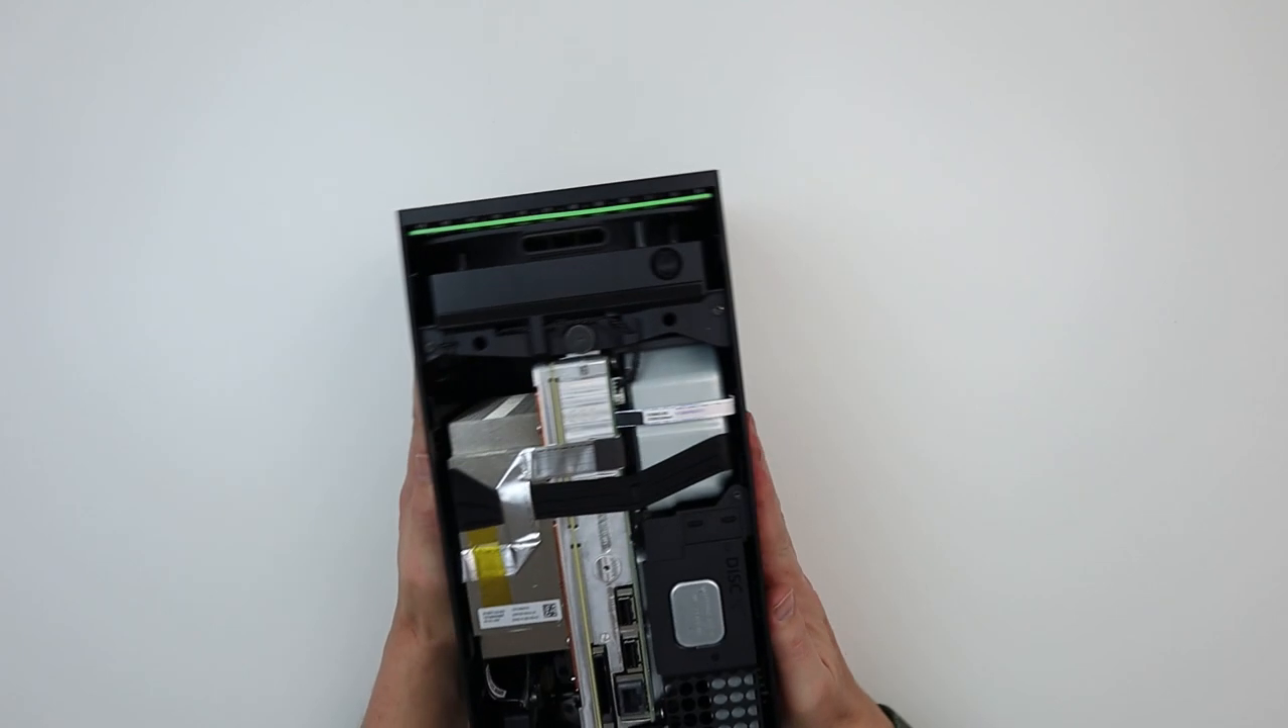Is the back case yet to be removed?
No.